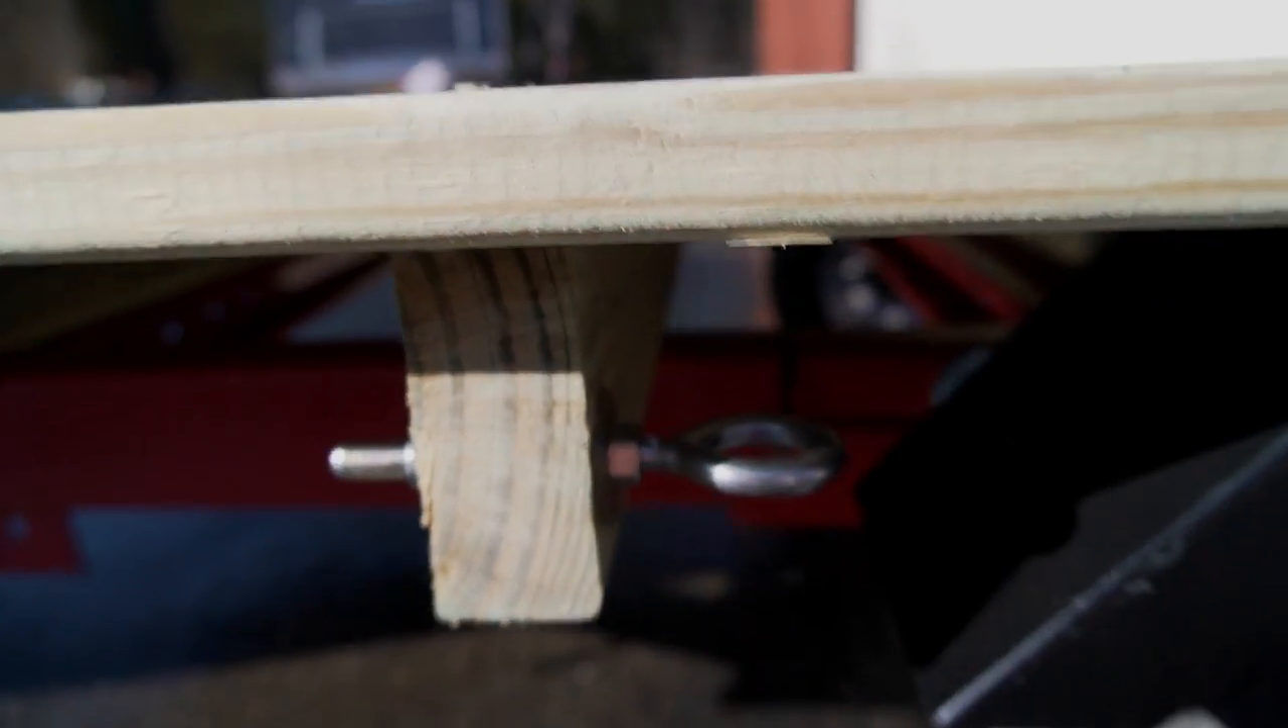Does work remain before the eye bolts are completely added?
No.